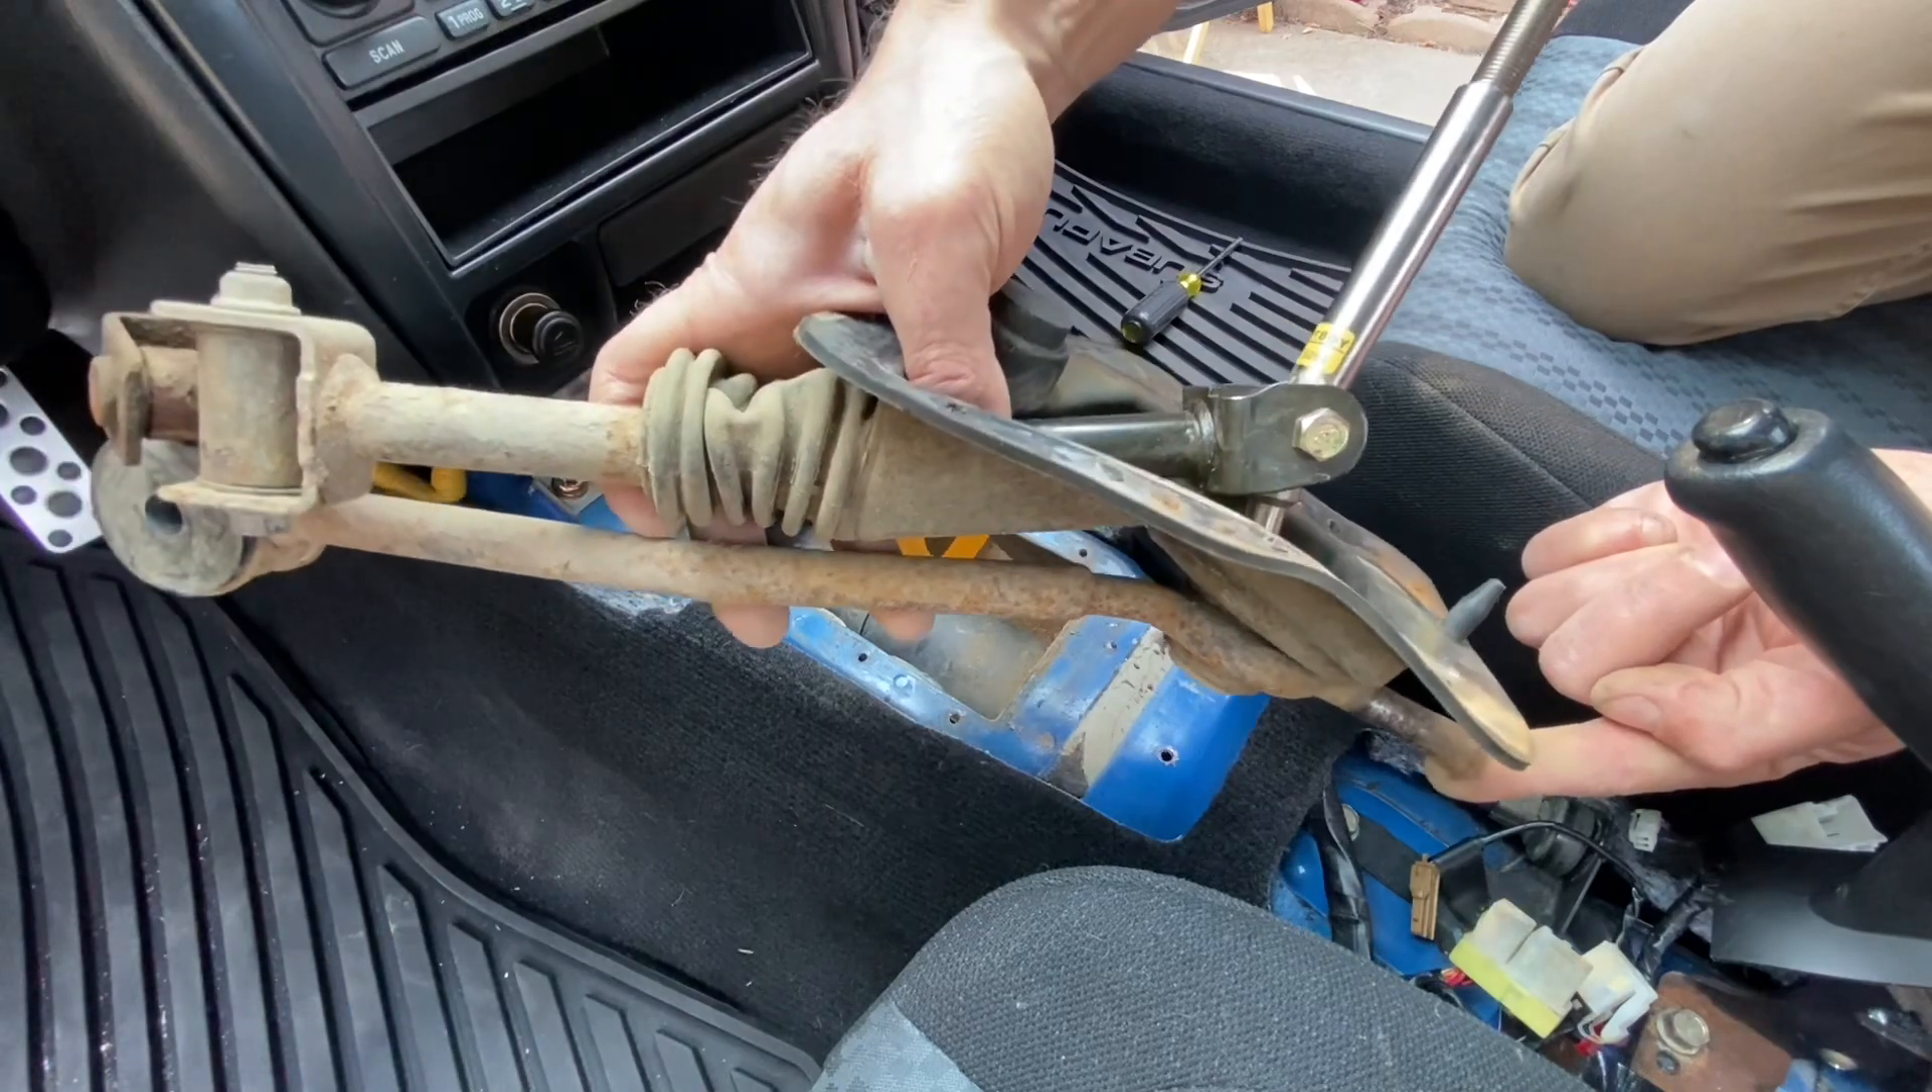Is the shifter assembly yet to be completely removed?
No.